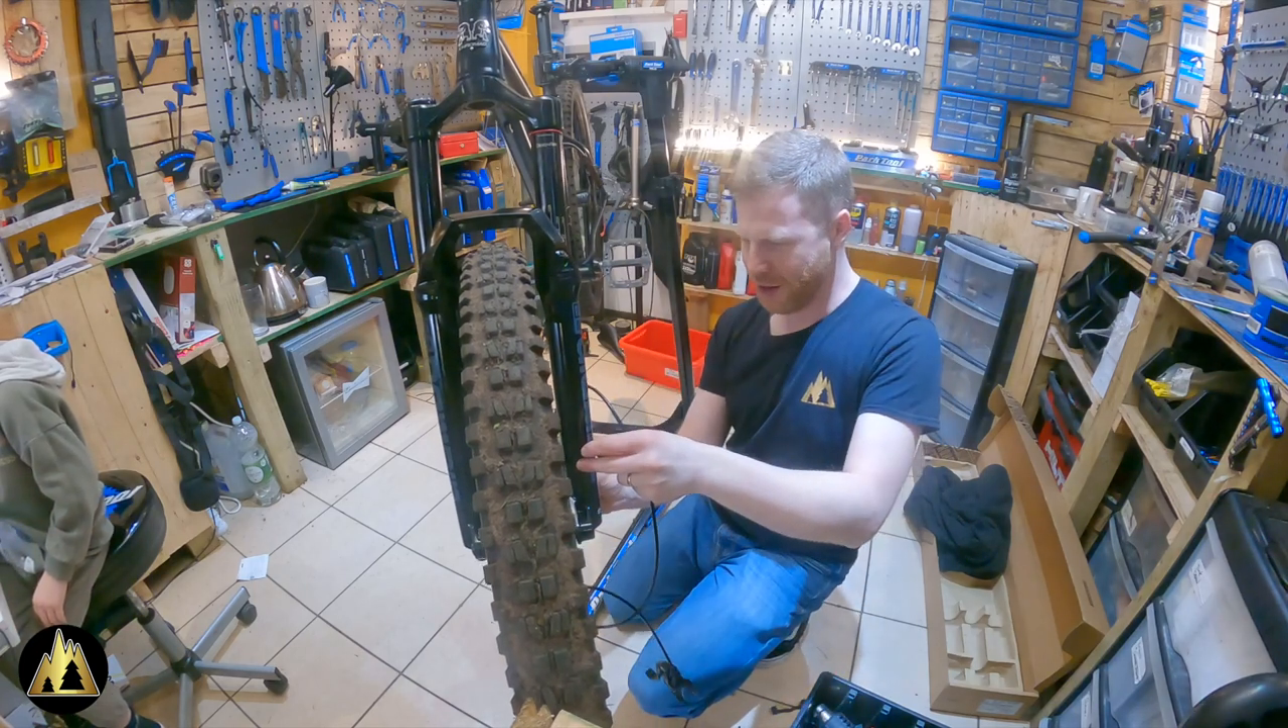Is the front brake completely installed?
No.